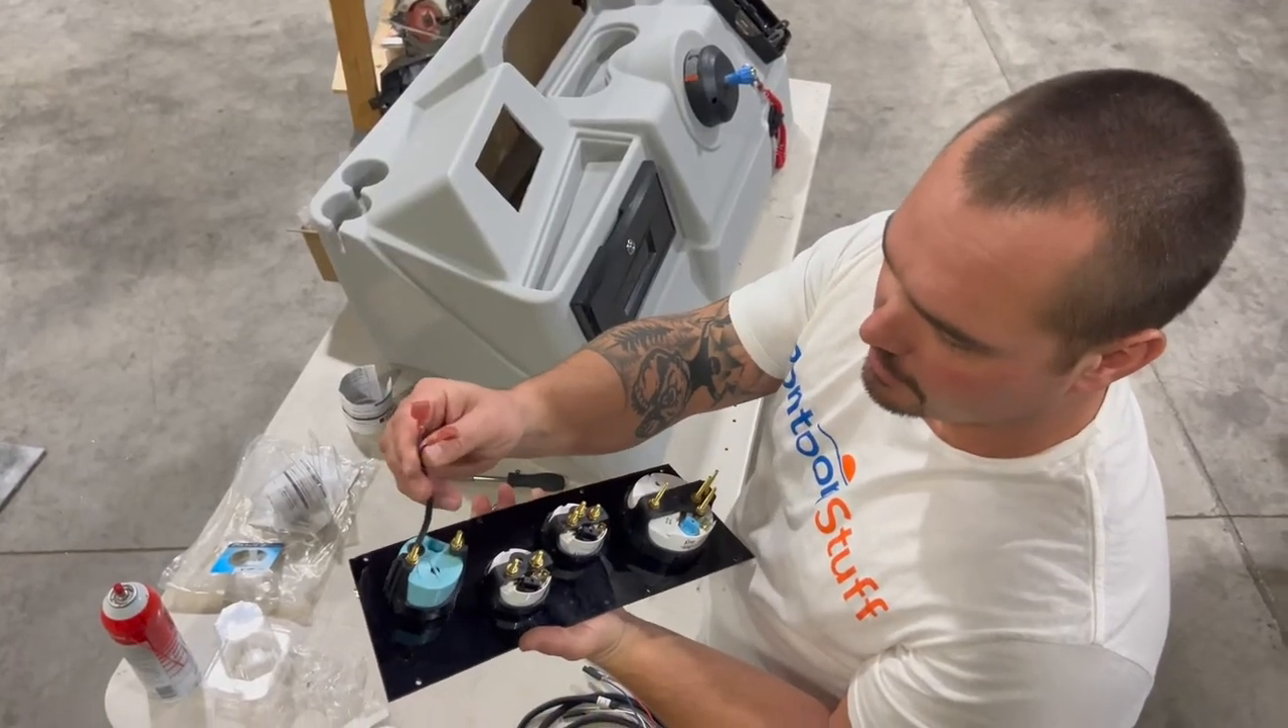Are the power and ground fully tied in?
No.